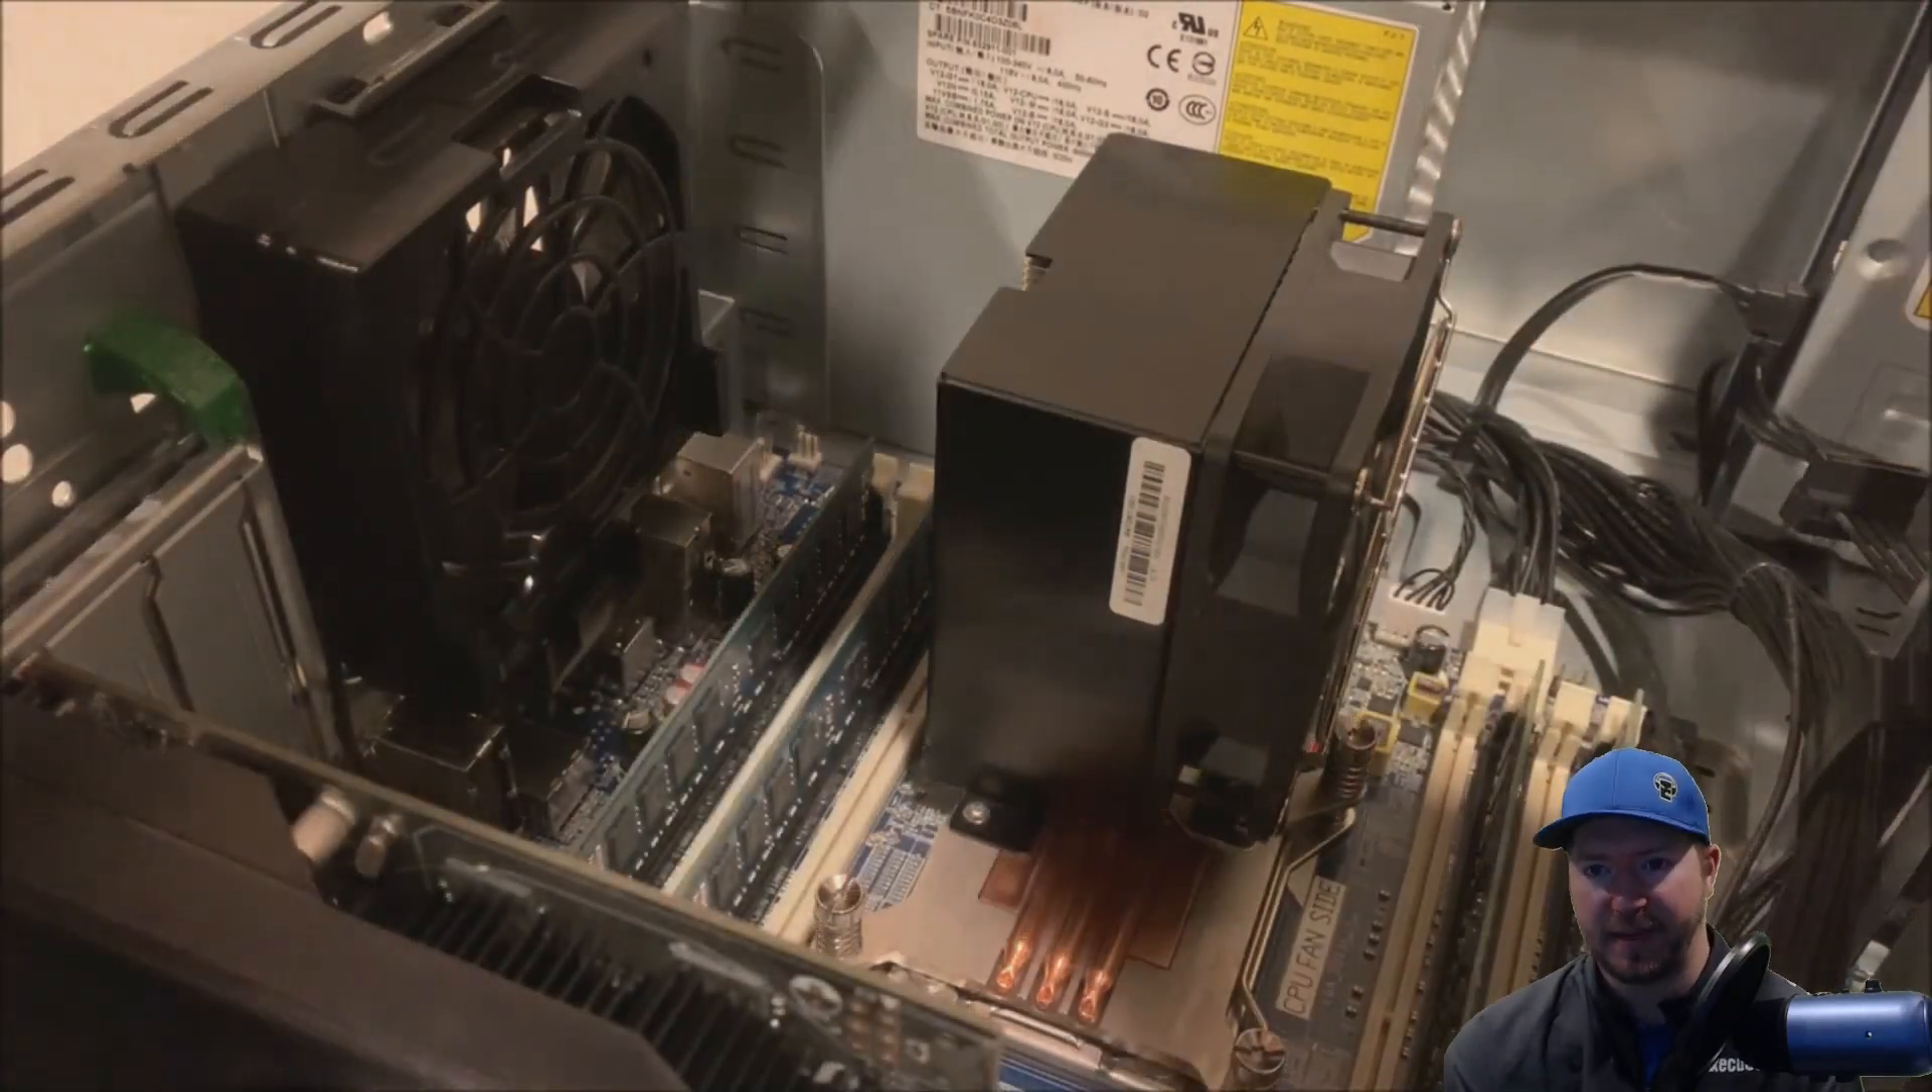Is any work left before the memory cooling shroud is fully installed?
Yes.